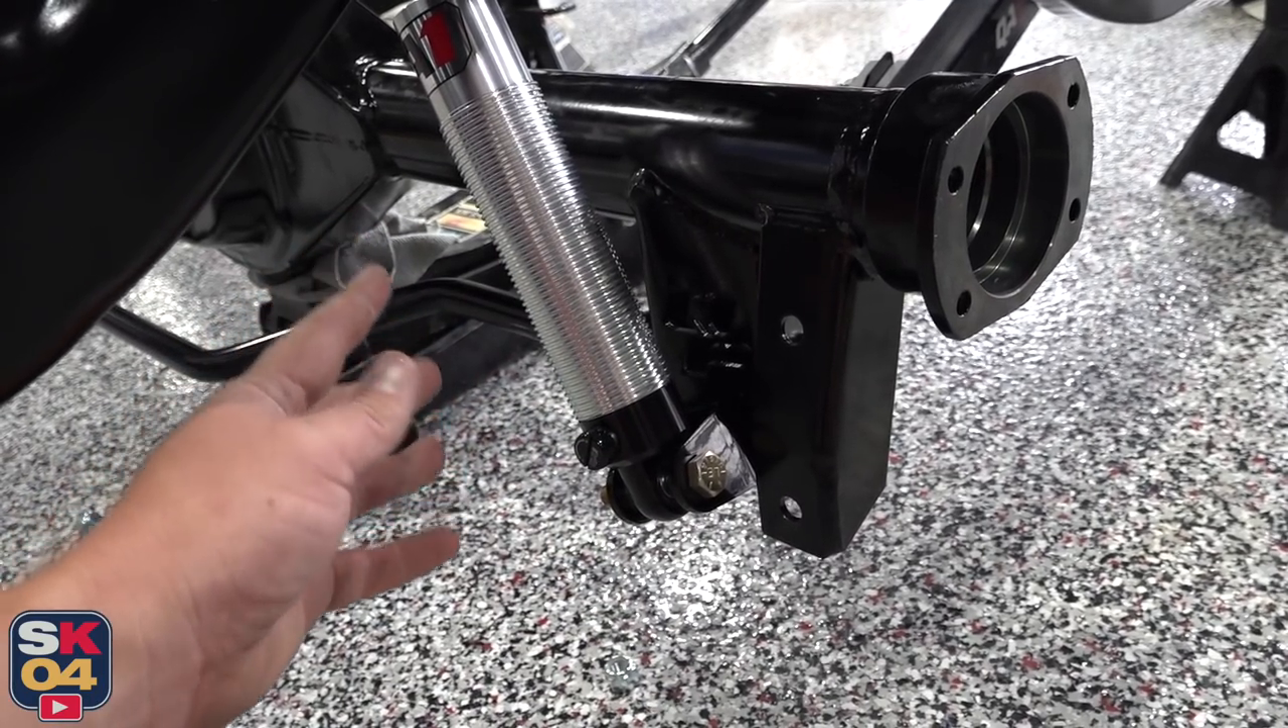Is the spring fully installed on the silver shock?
No.